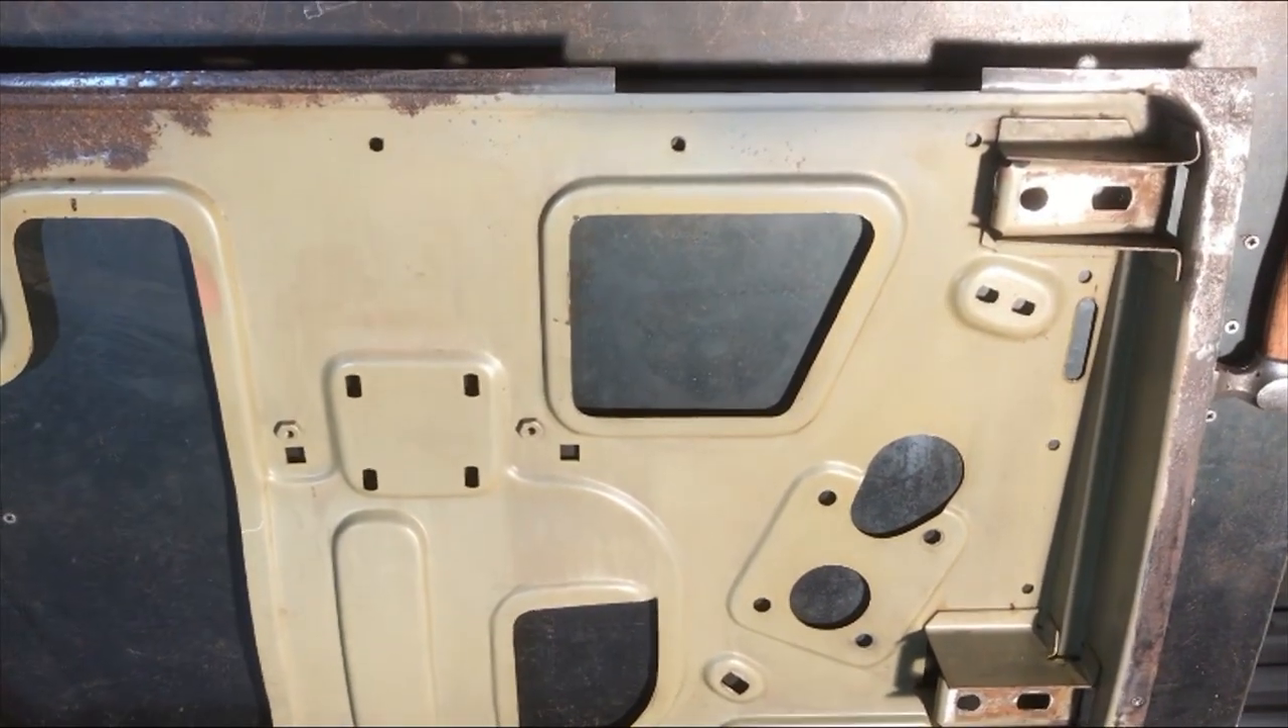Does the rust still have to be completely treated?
Yes.